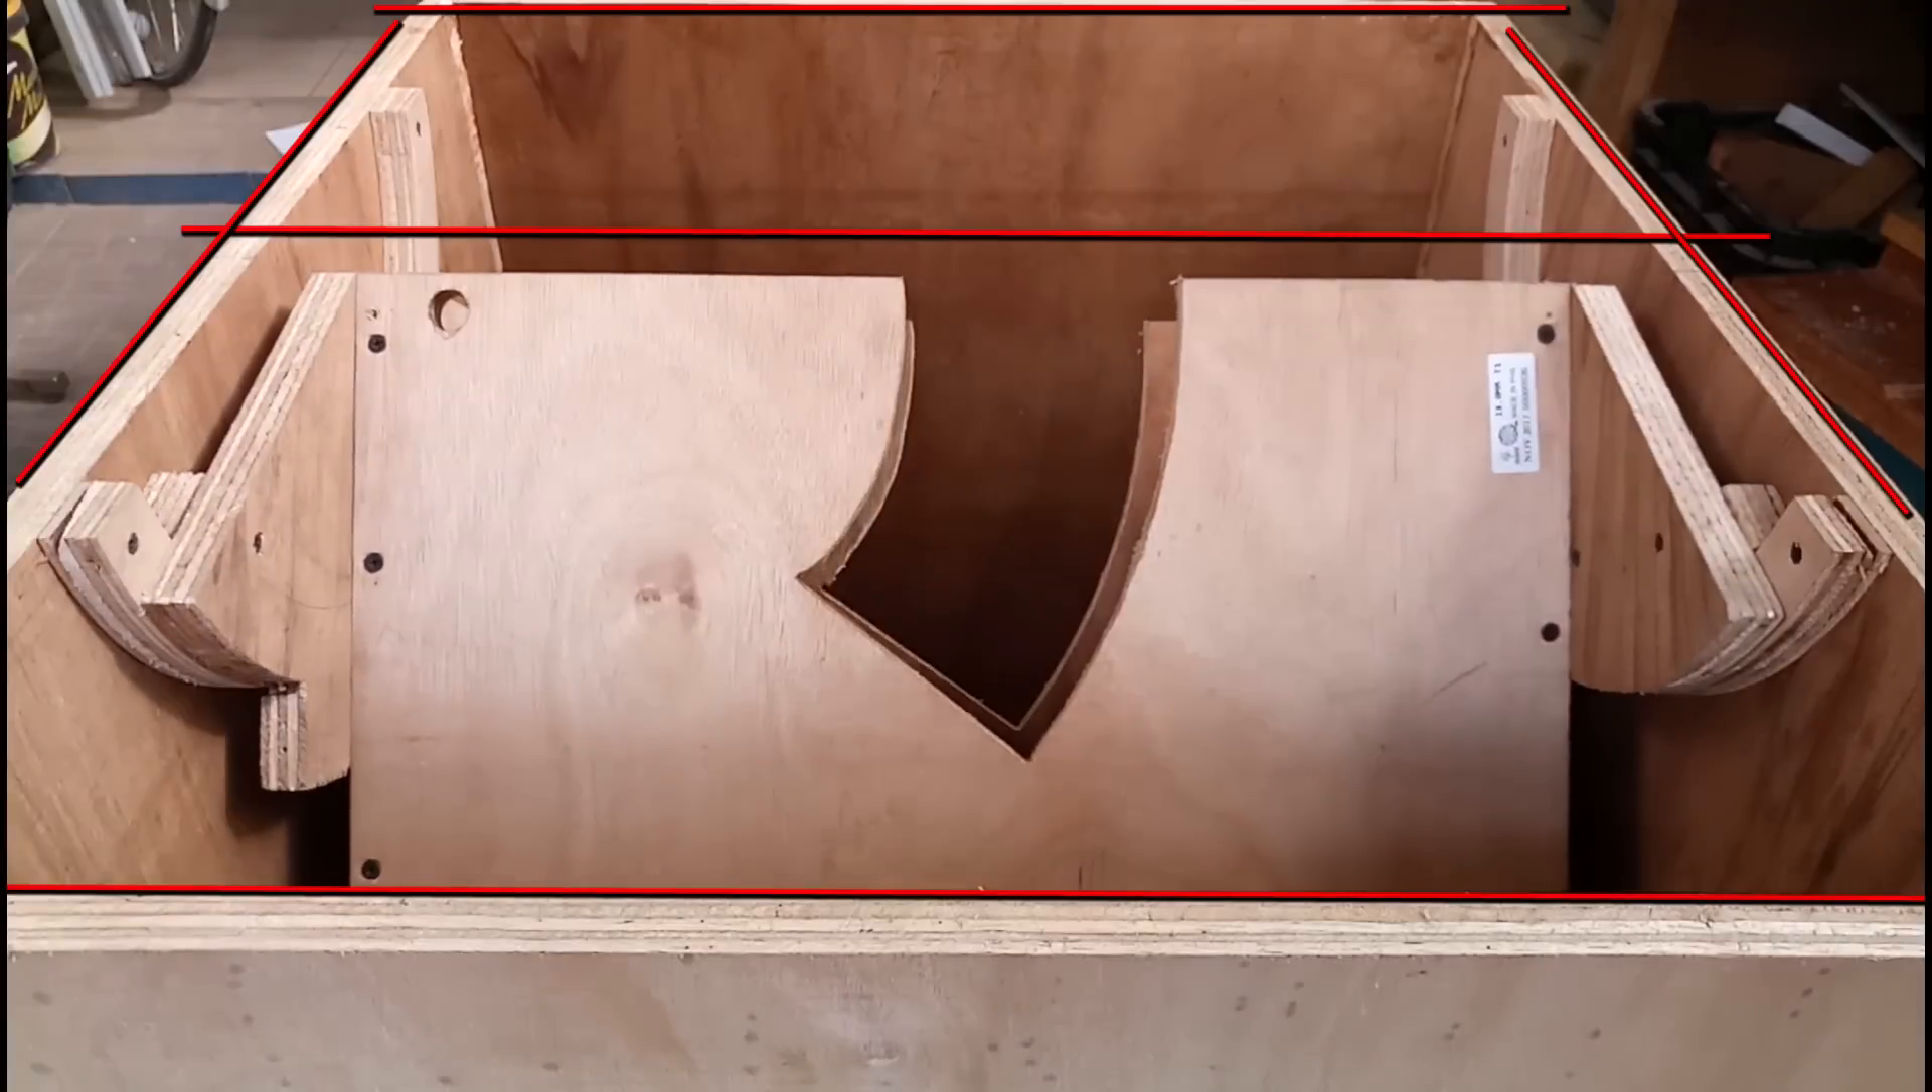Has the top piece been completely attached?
No.